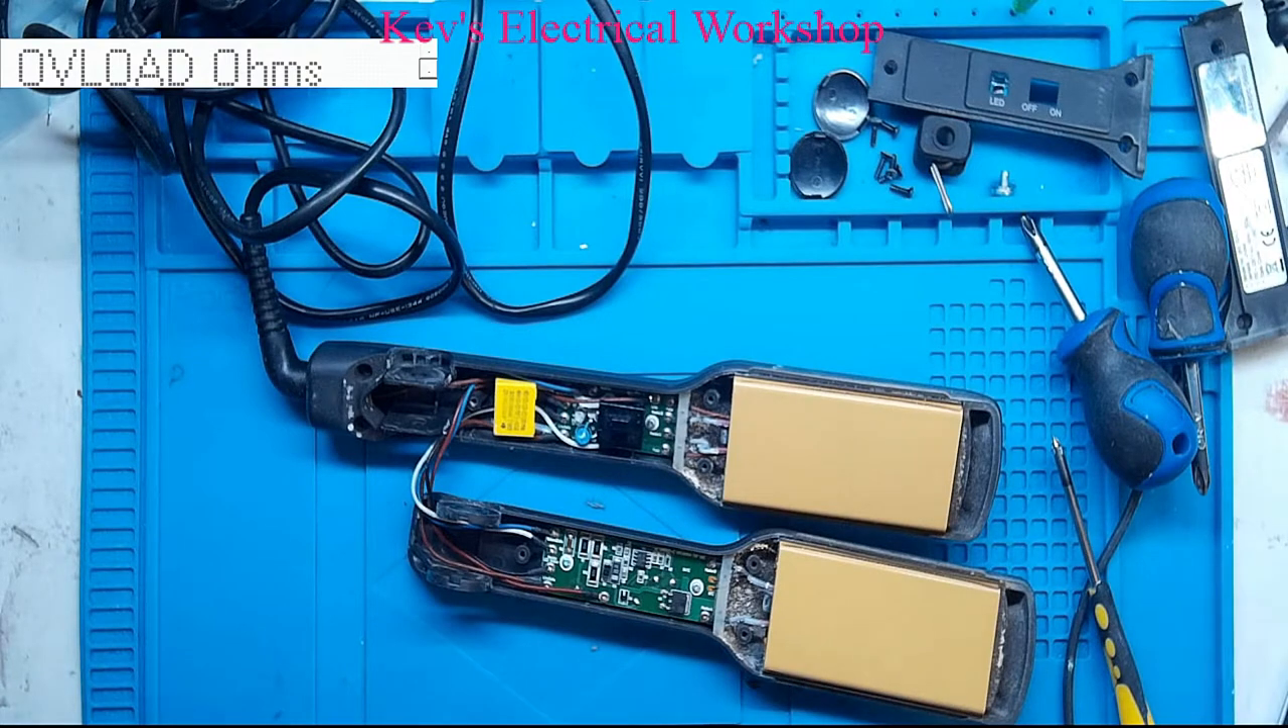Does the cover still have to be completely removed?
No.